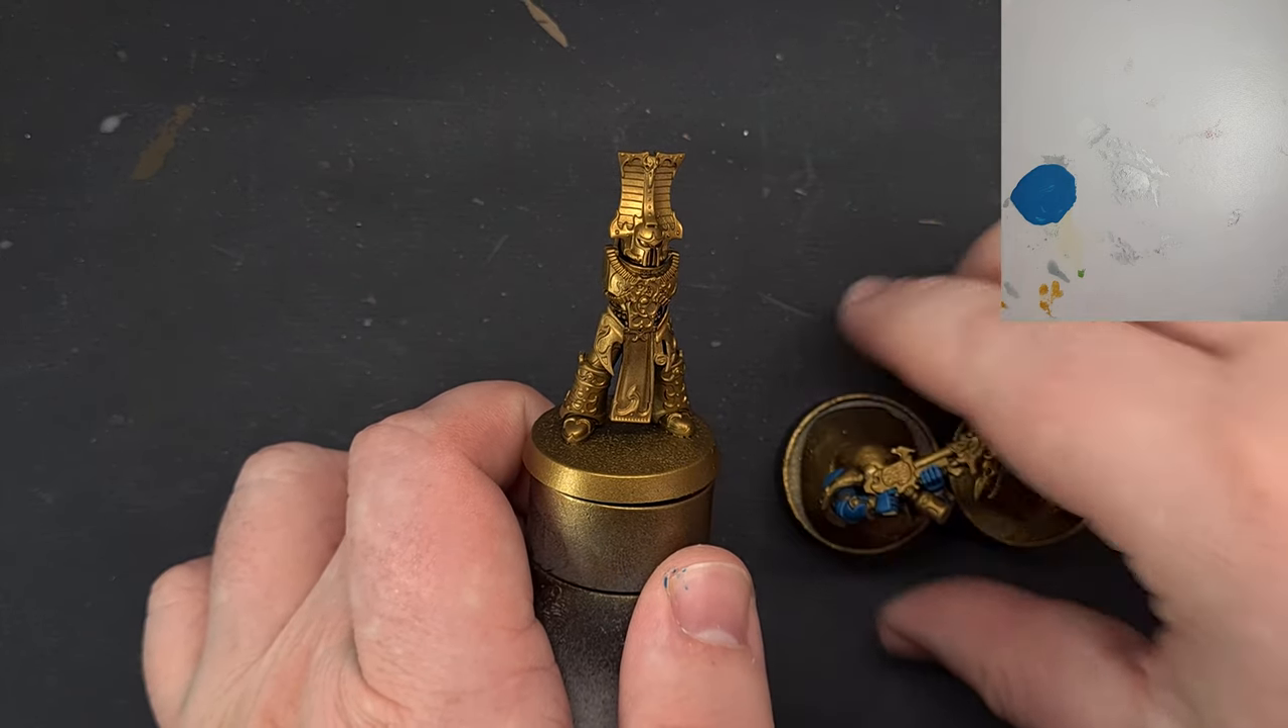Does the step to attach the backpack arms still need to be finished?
Yes.